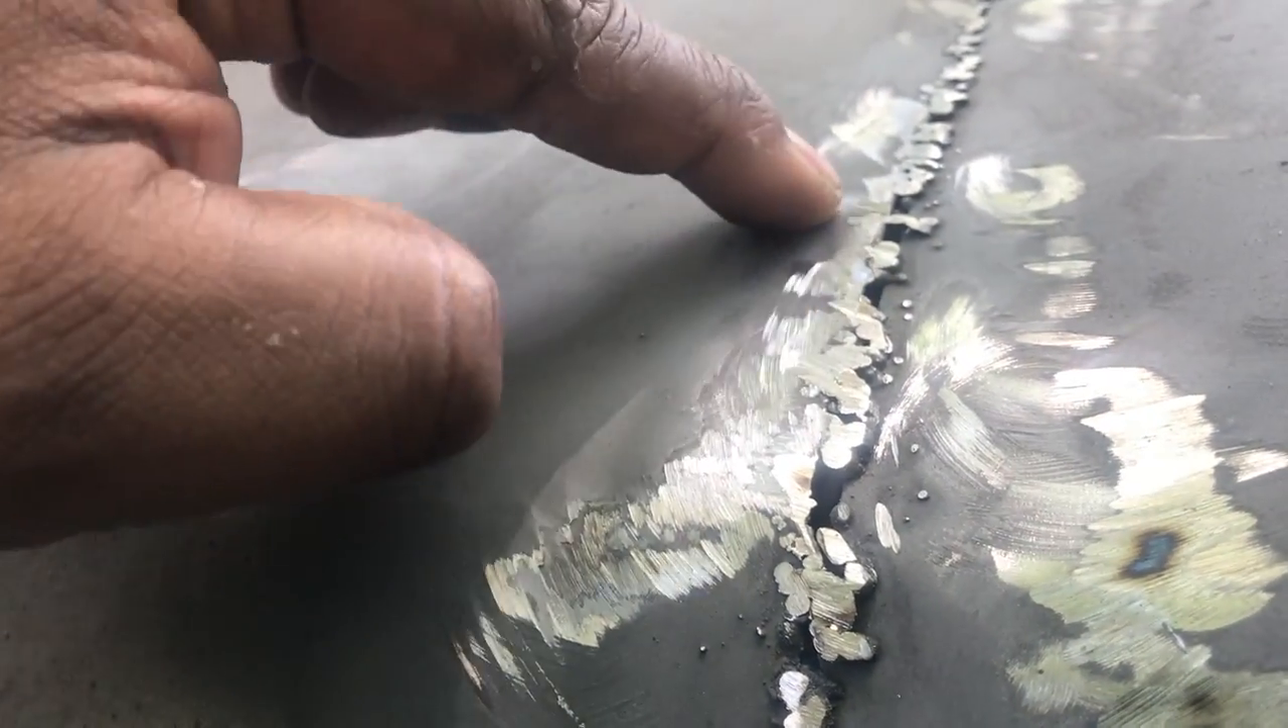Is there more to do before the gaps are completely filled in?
Yes.